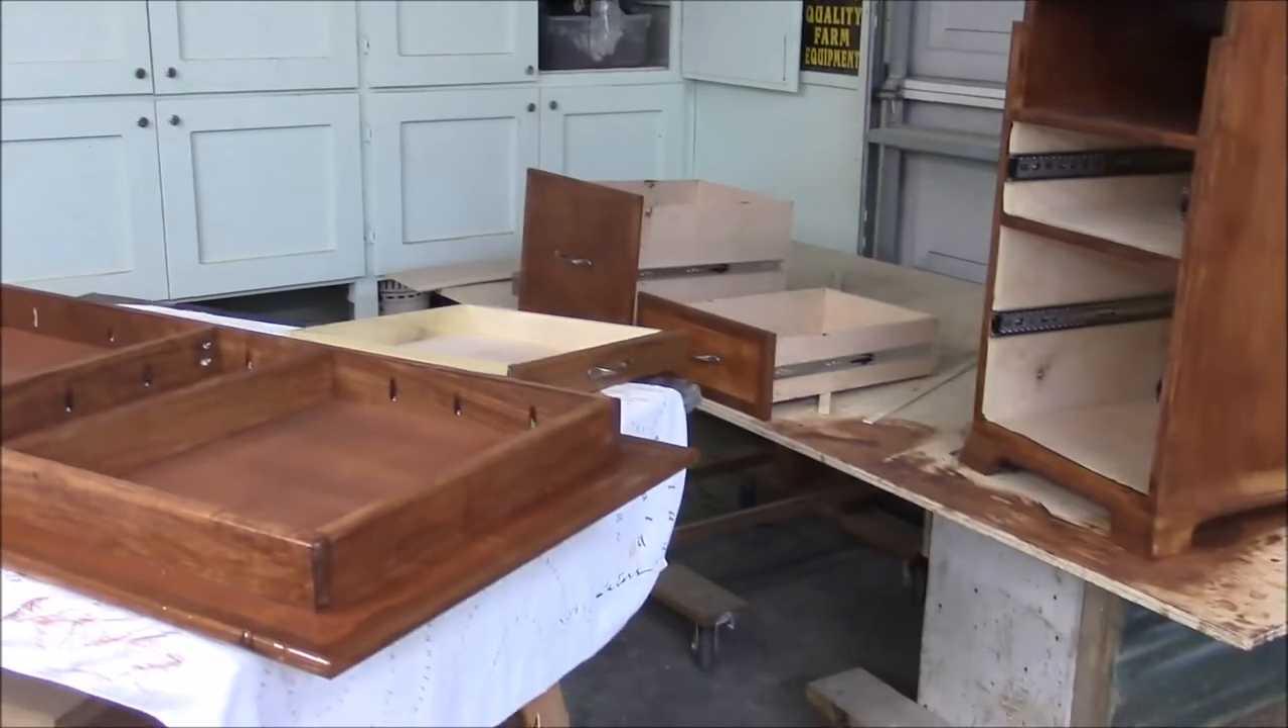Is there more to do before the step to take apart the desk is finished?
No.